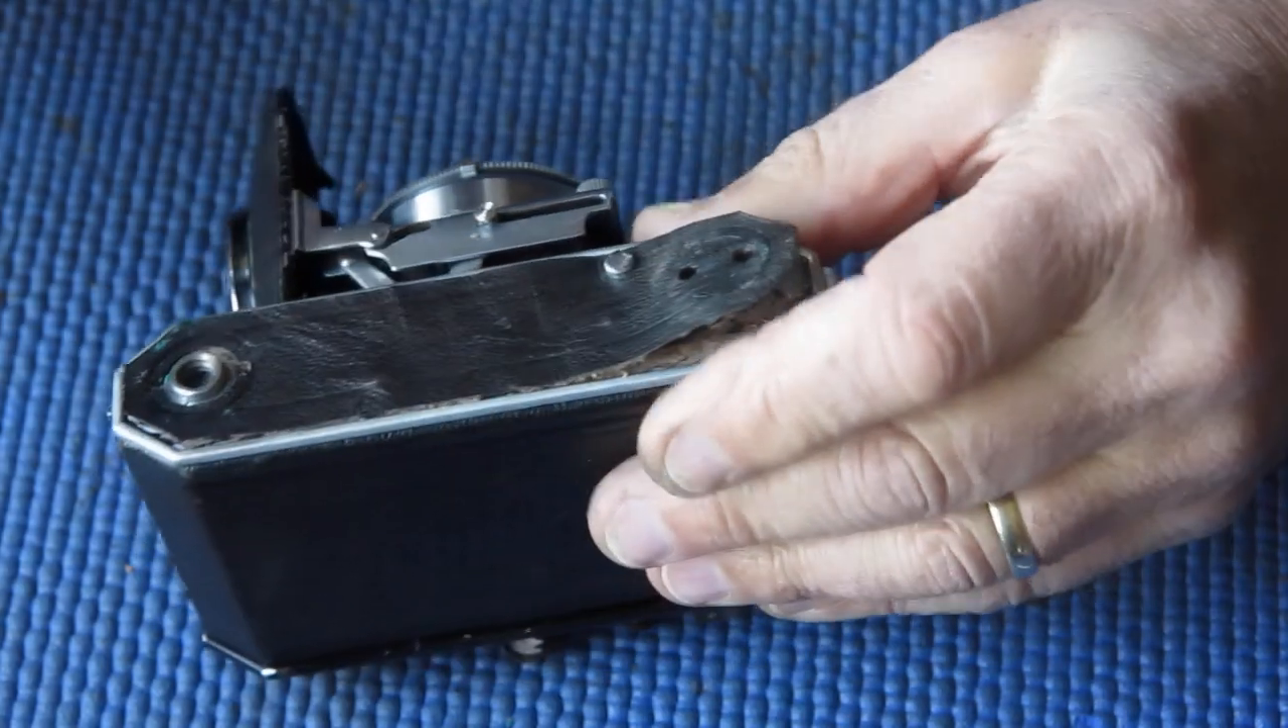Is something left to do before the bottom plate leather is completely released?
Yes.